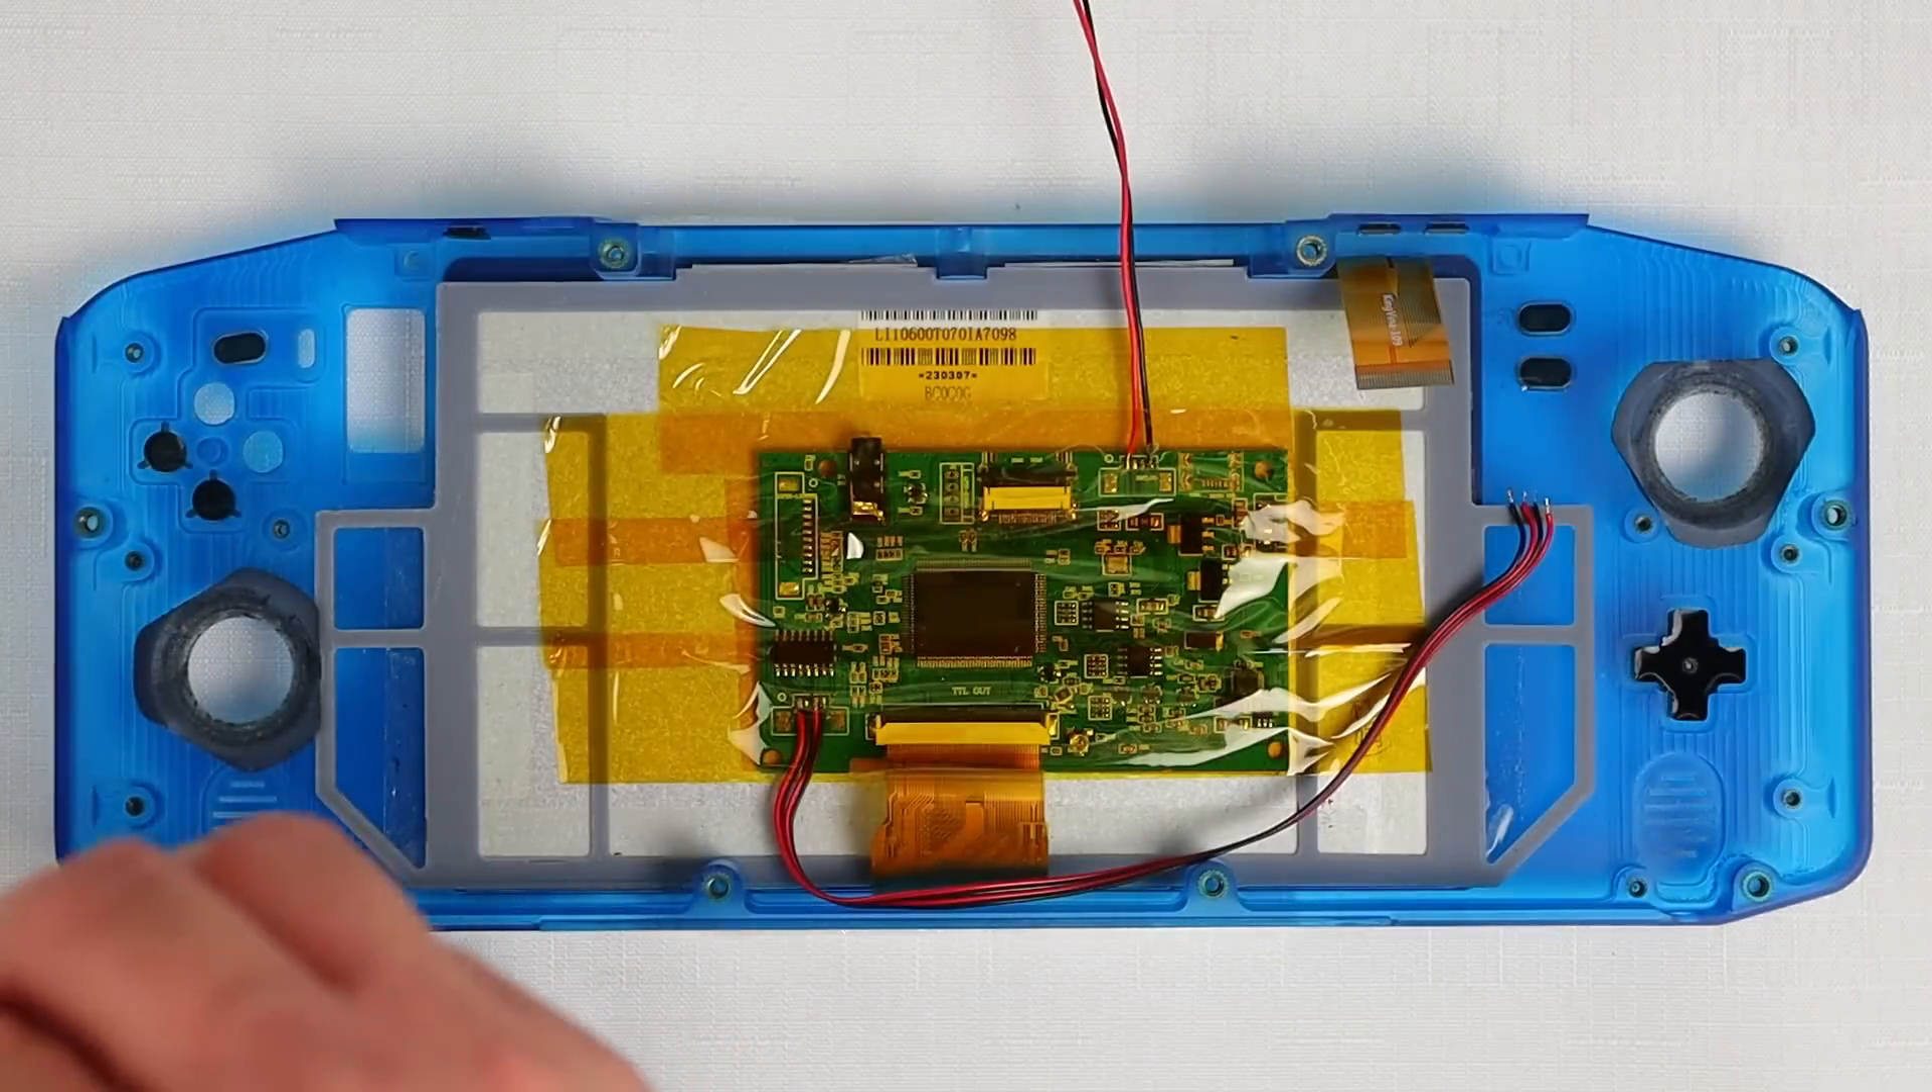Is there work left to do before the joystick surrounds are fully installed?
No.